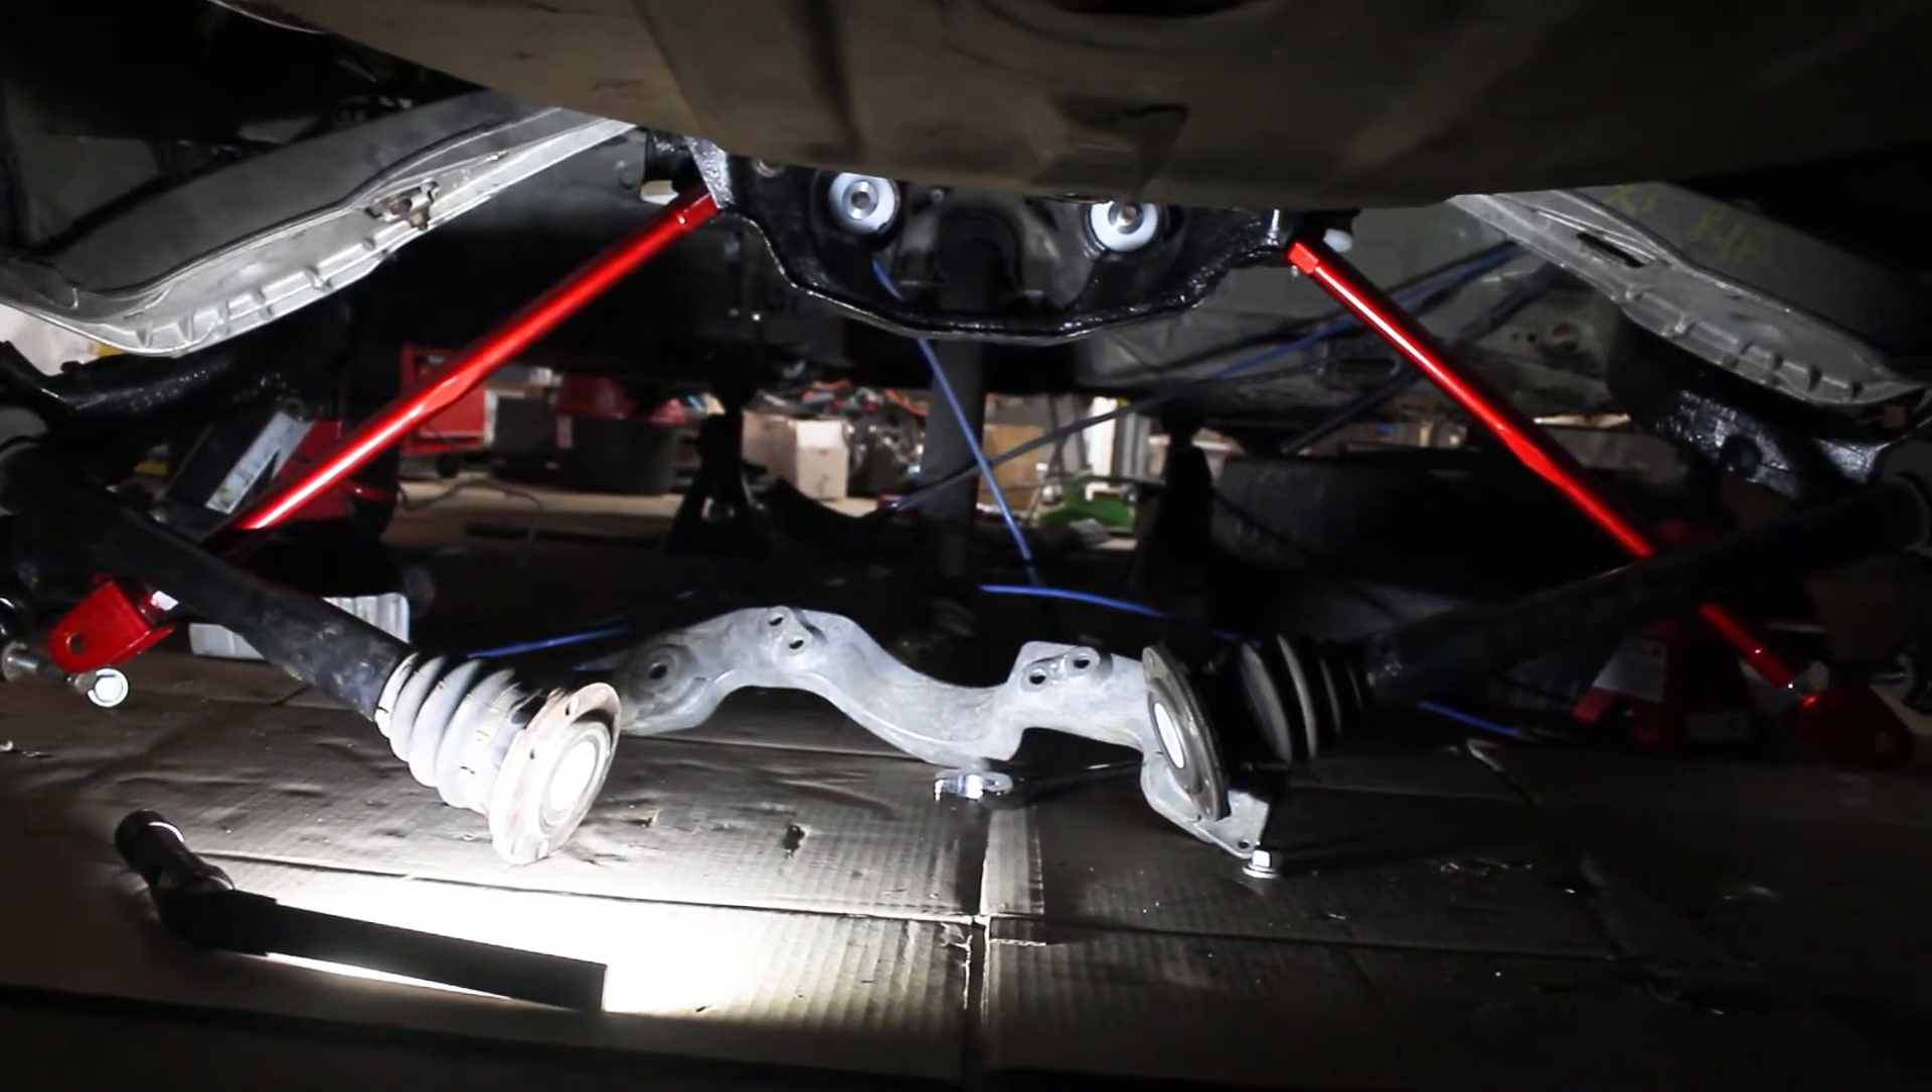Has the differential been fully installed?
No.